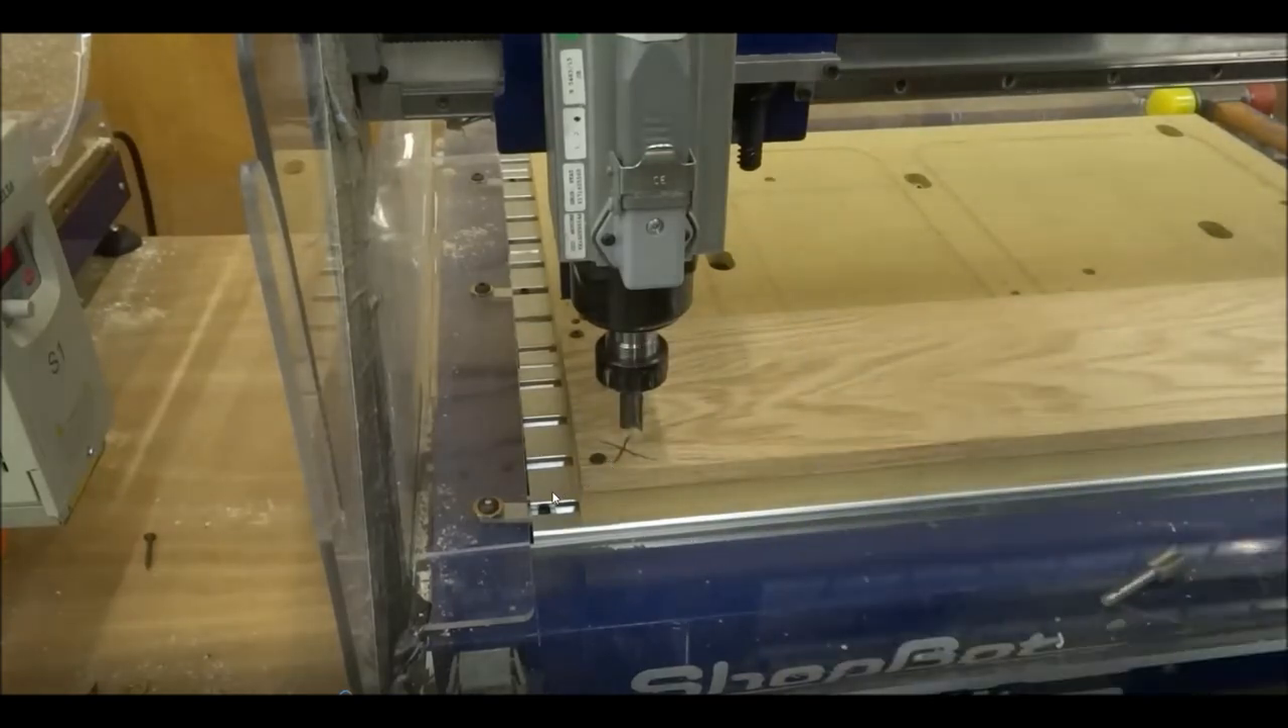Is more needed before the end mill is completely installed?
No.